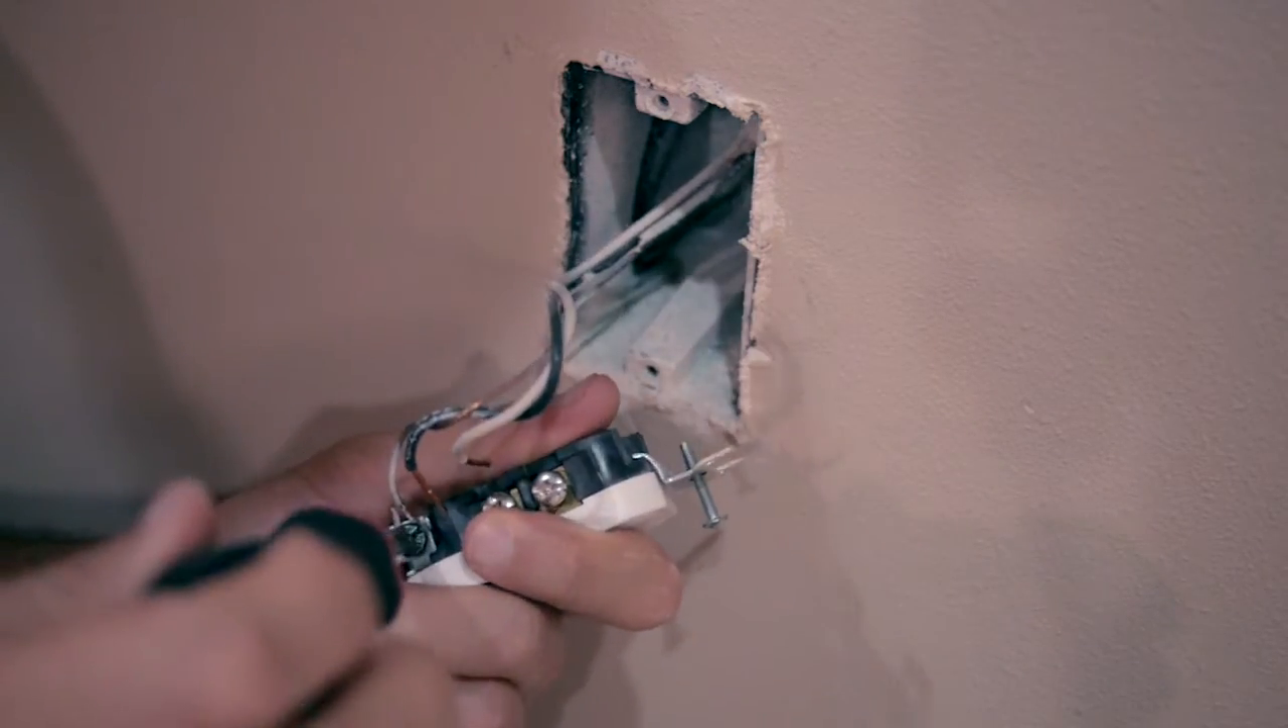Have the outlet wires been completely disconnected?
No.